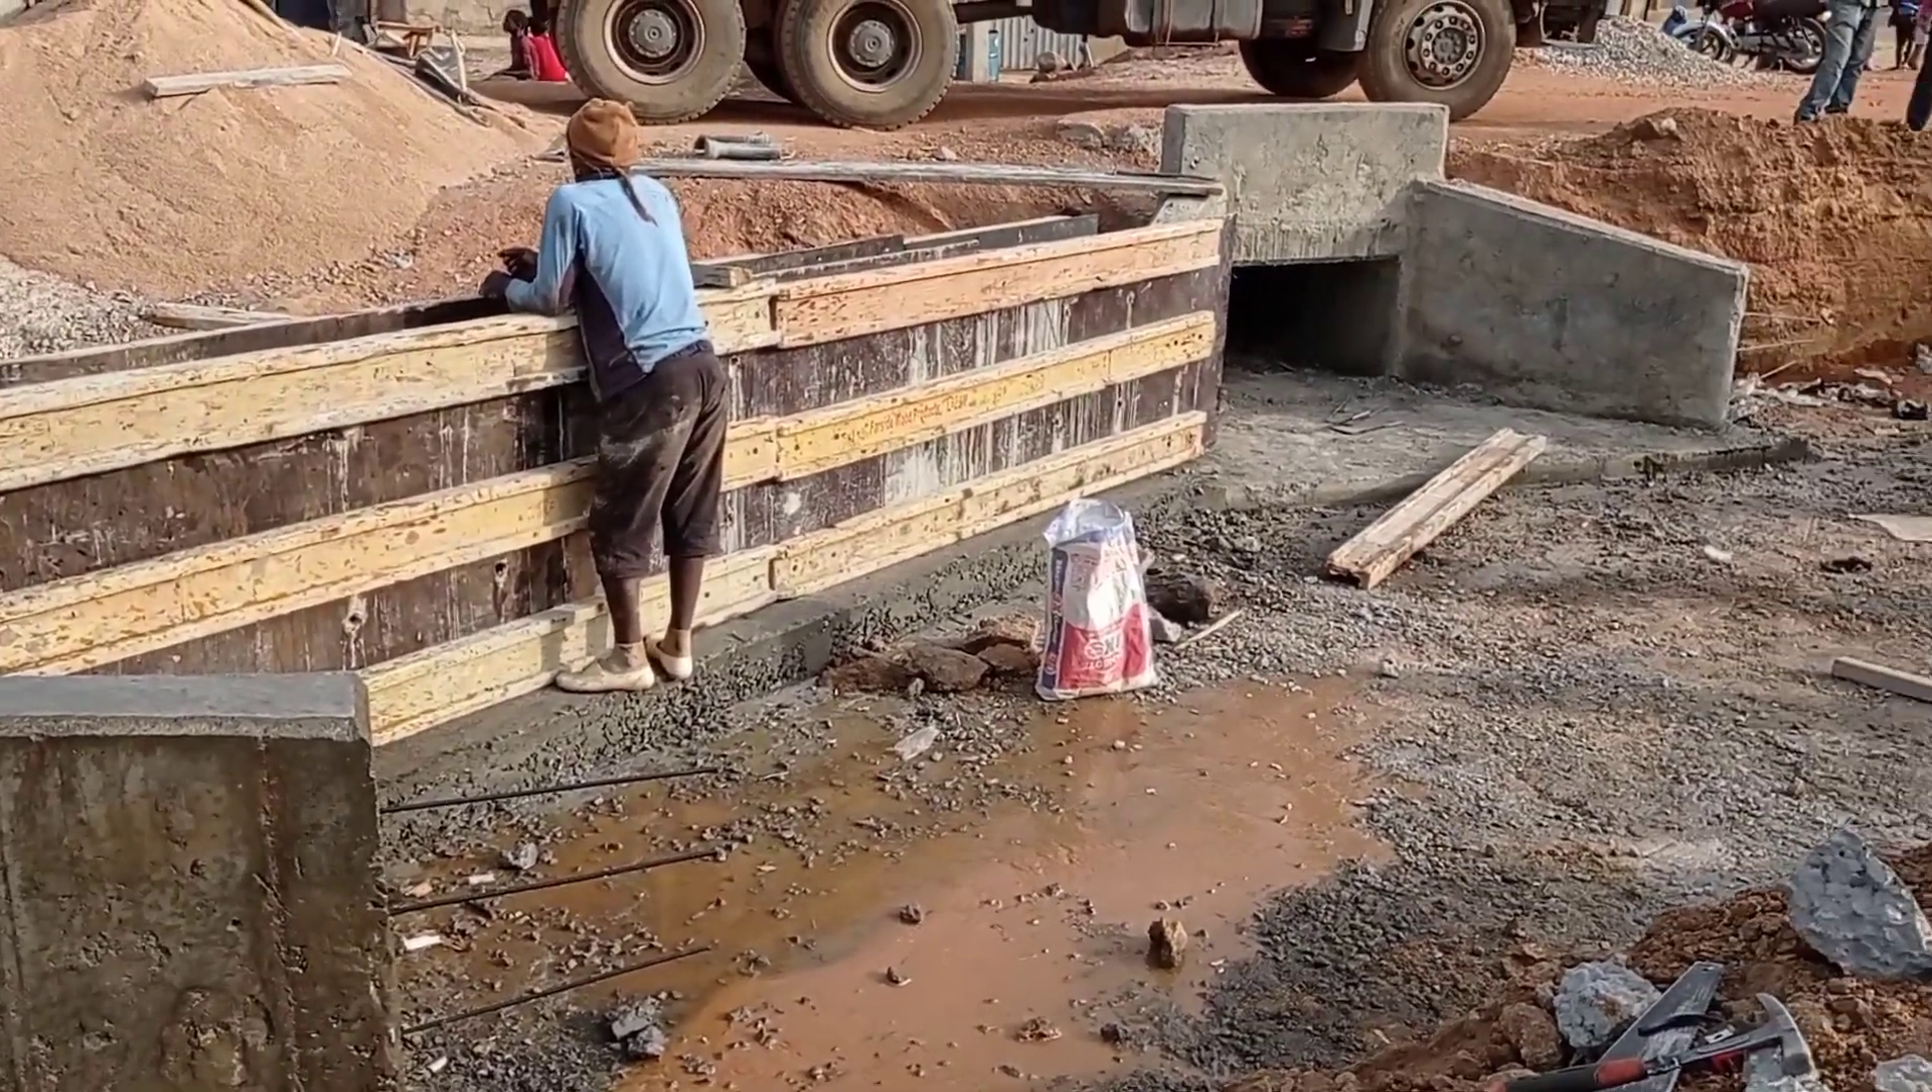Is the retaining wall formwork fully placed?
Yes.